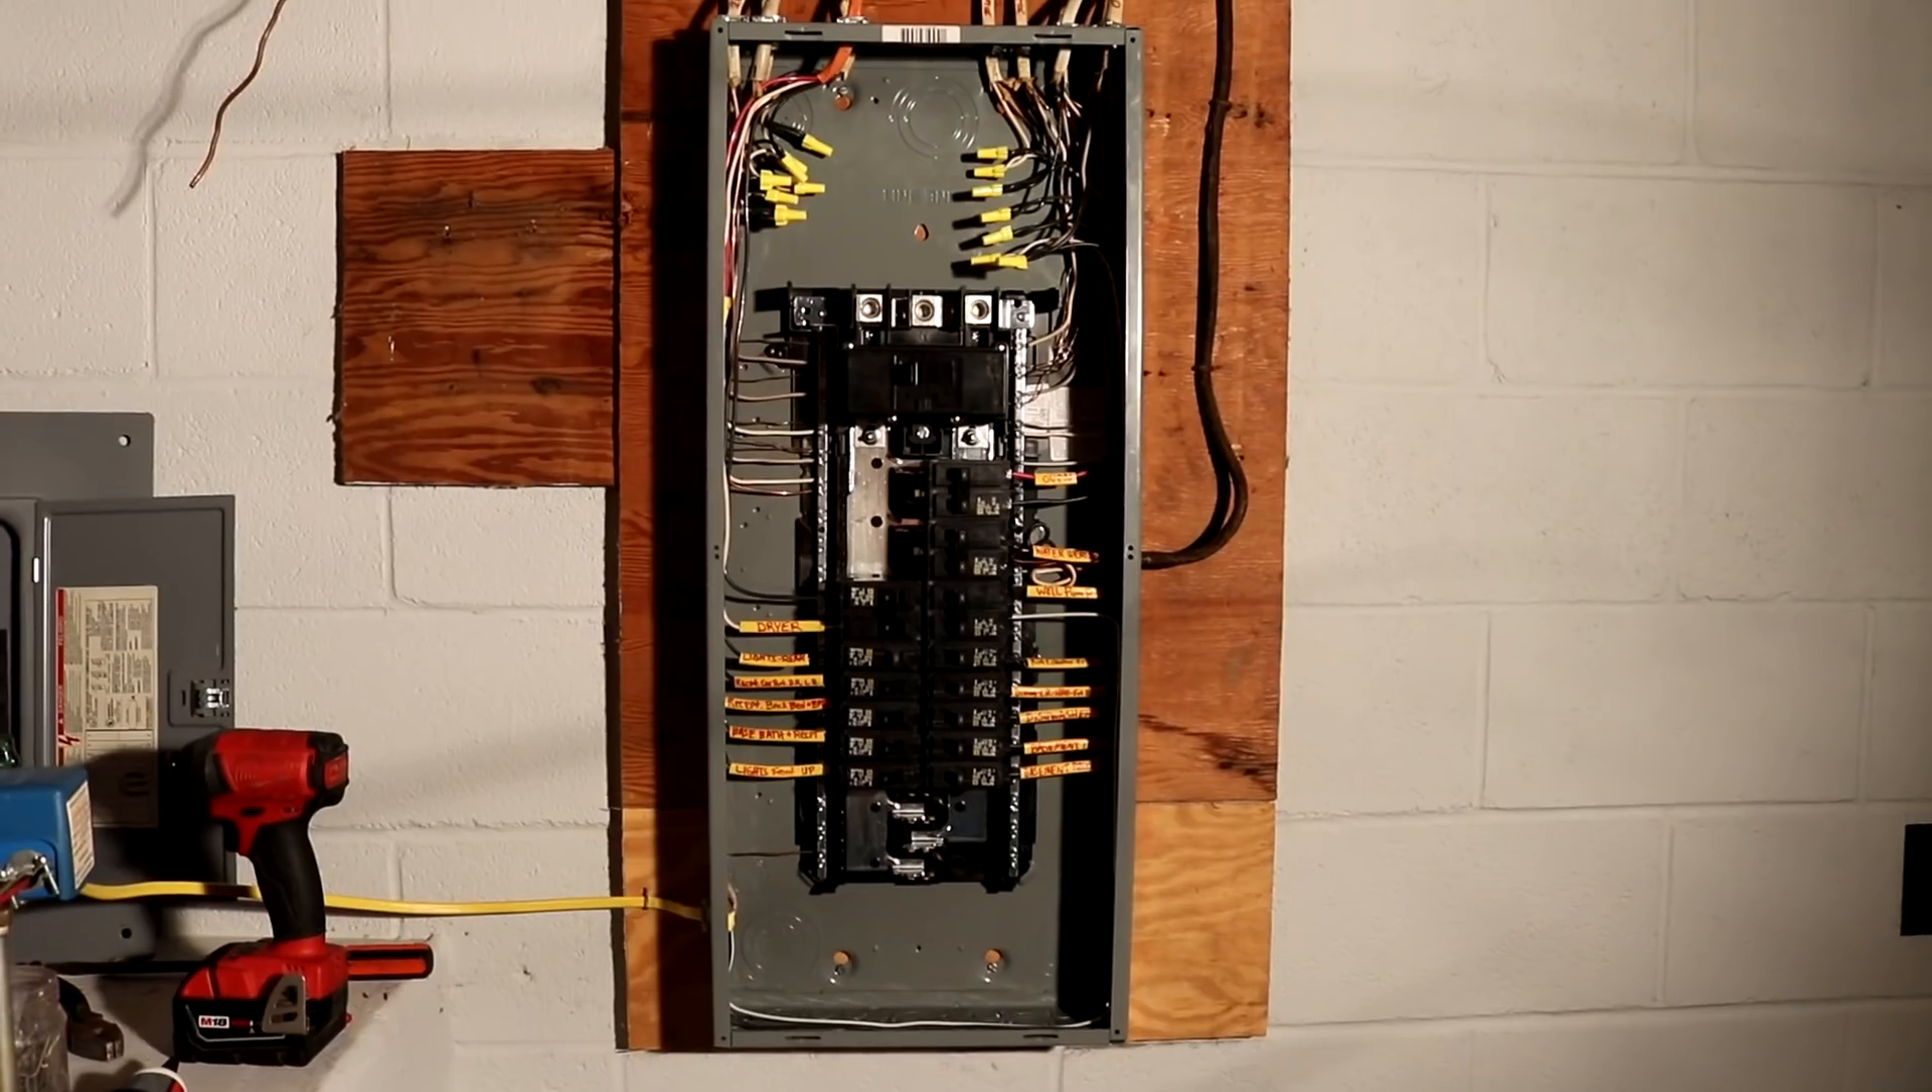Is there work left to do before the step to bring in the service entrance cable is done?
Yes.